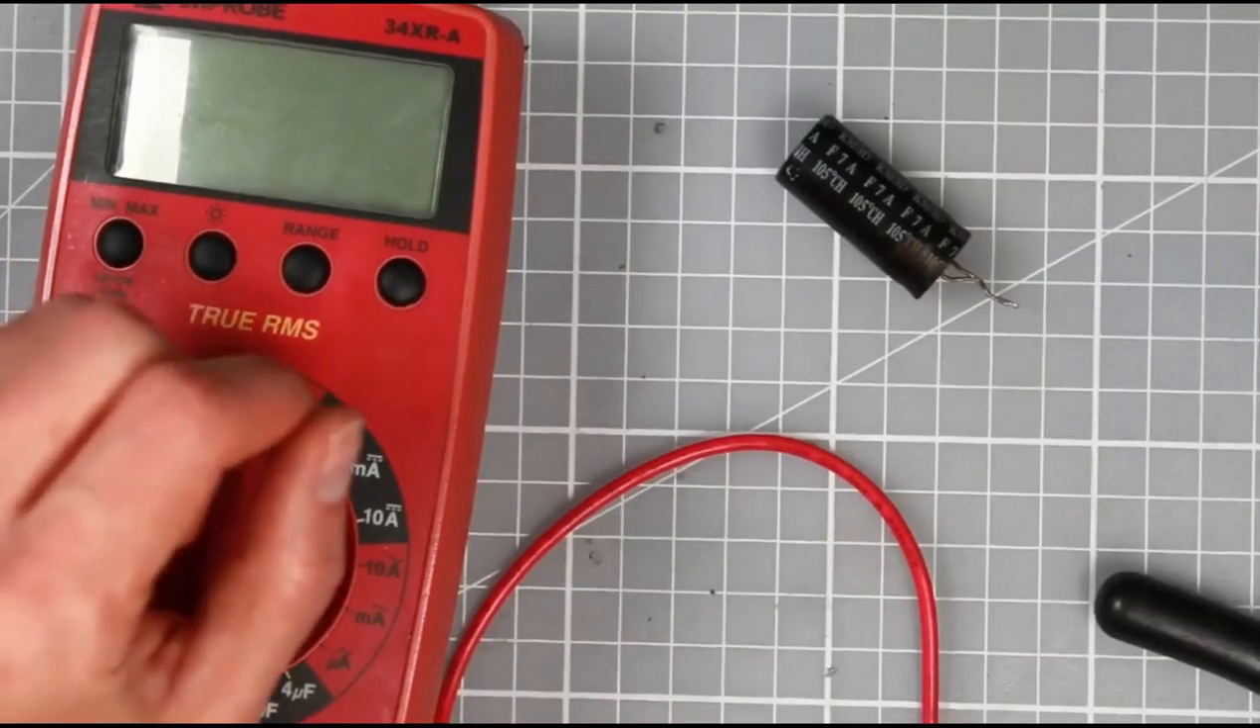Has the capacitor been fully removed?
Yes.